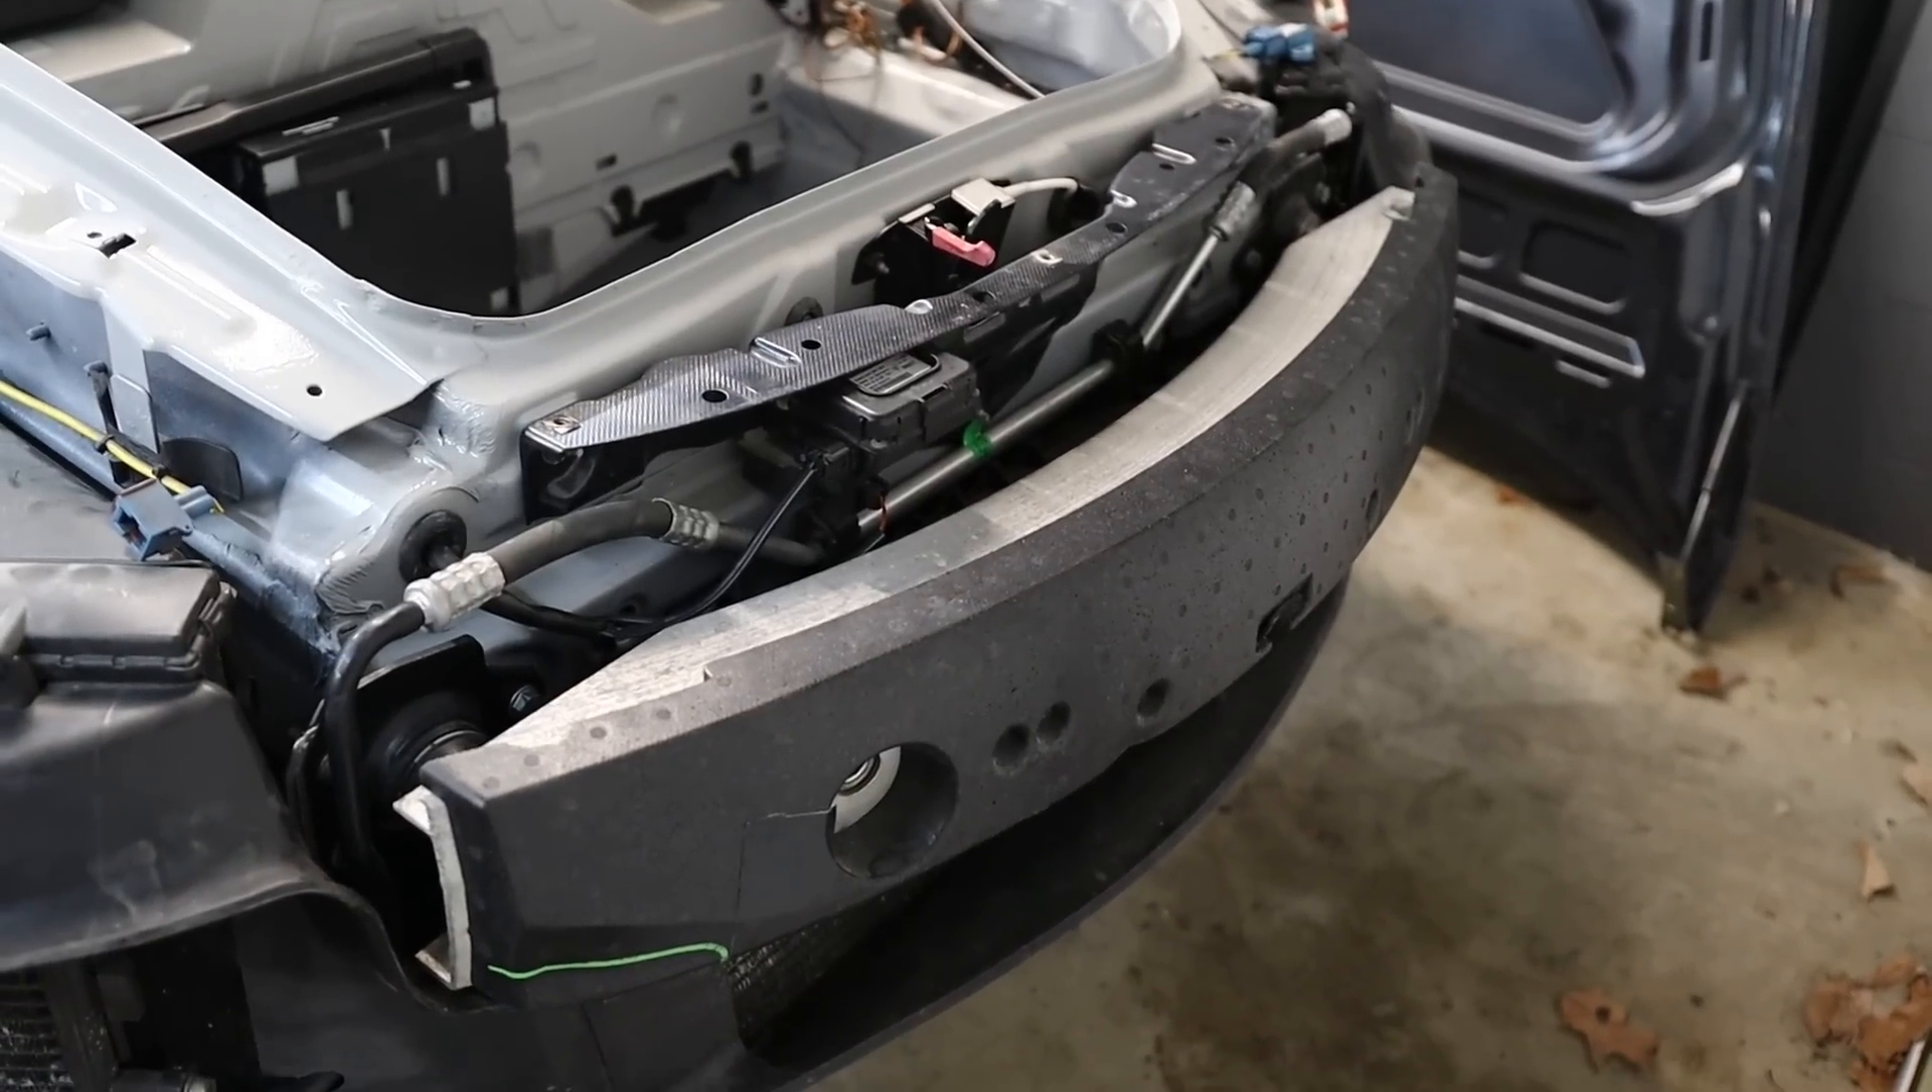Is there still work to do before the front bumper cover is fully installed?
Yes.